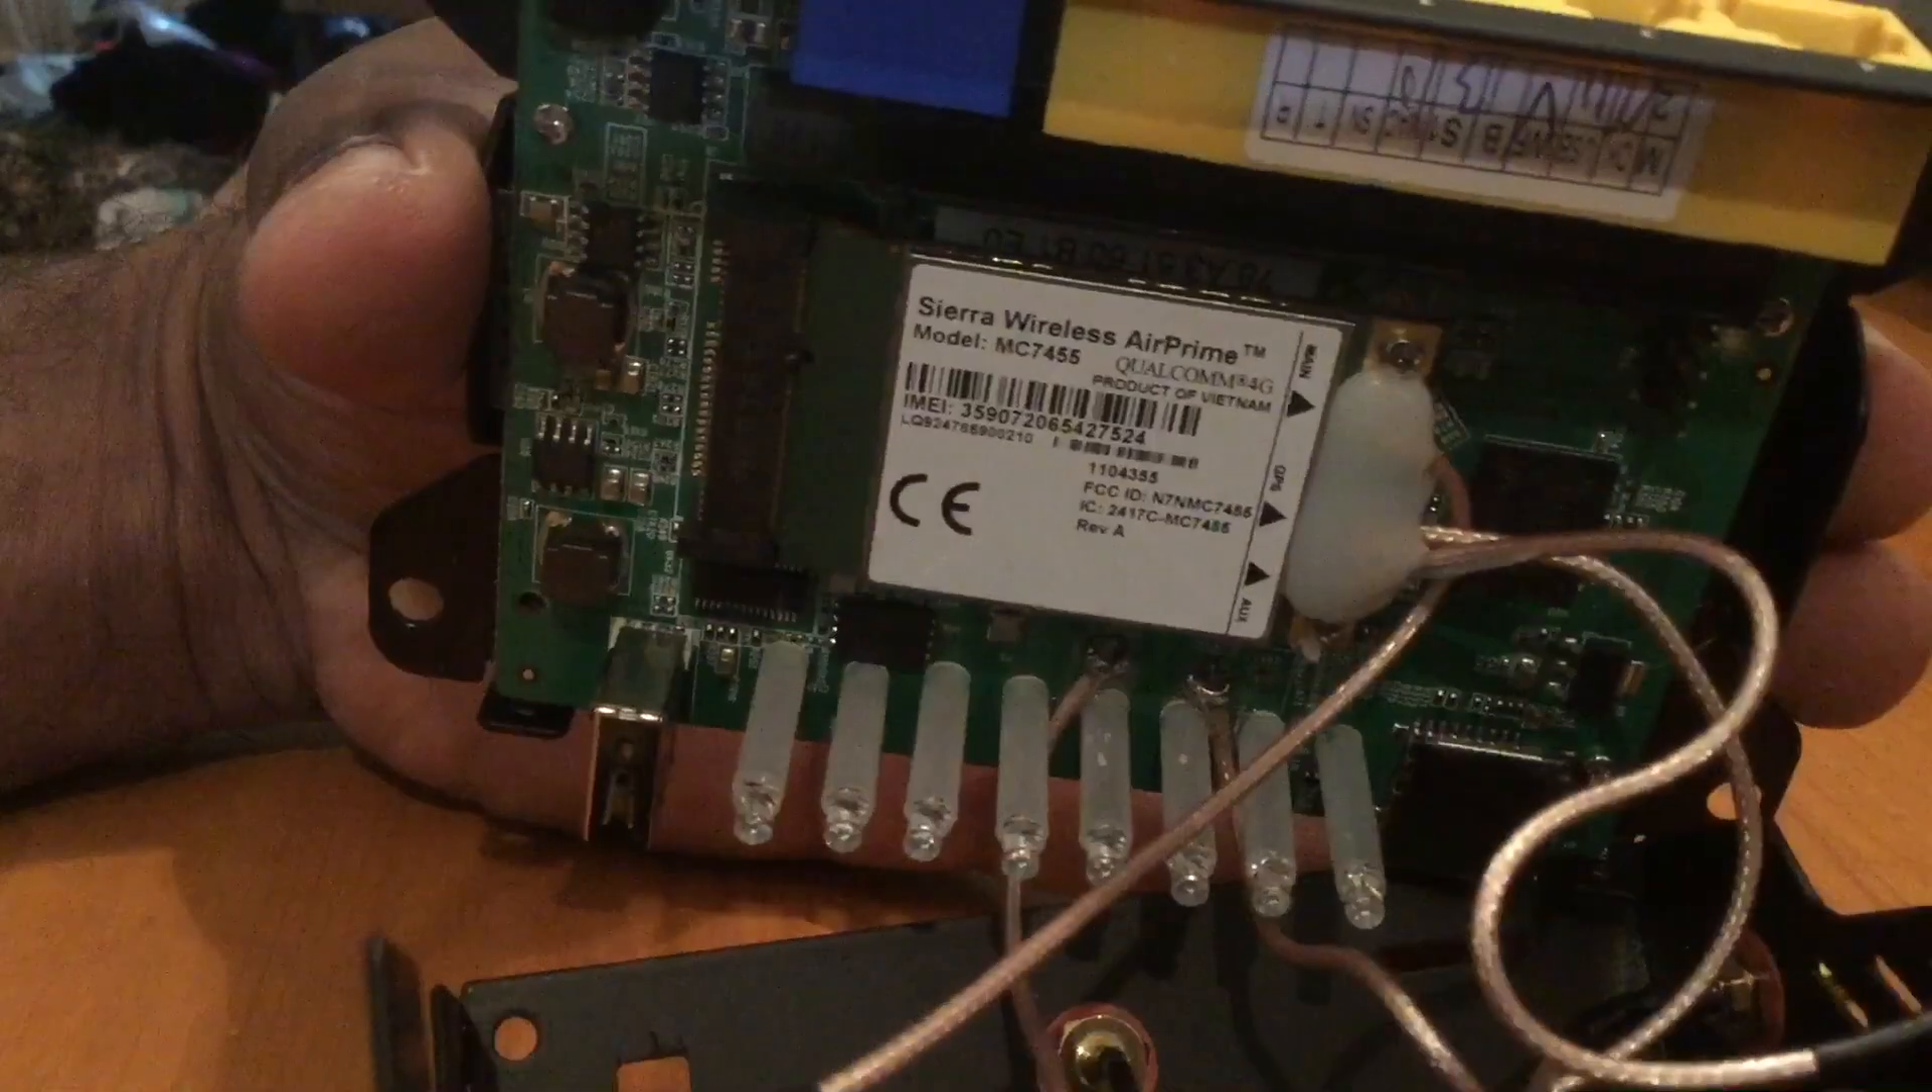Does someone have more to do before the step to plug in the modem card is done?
No.